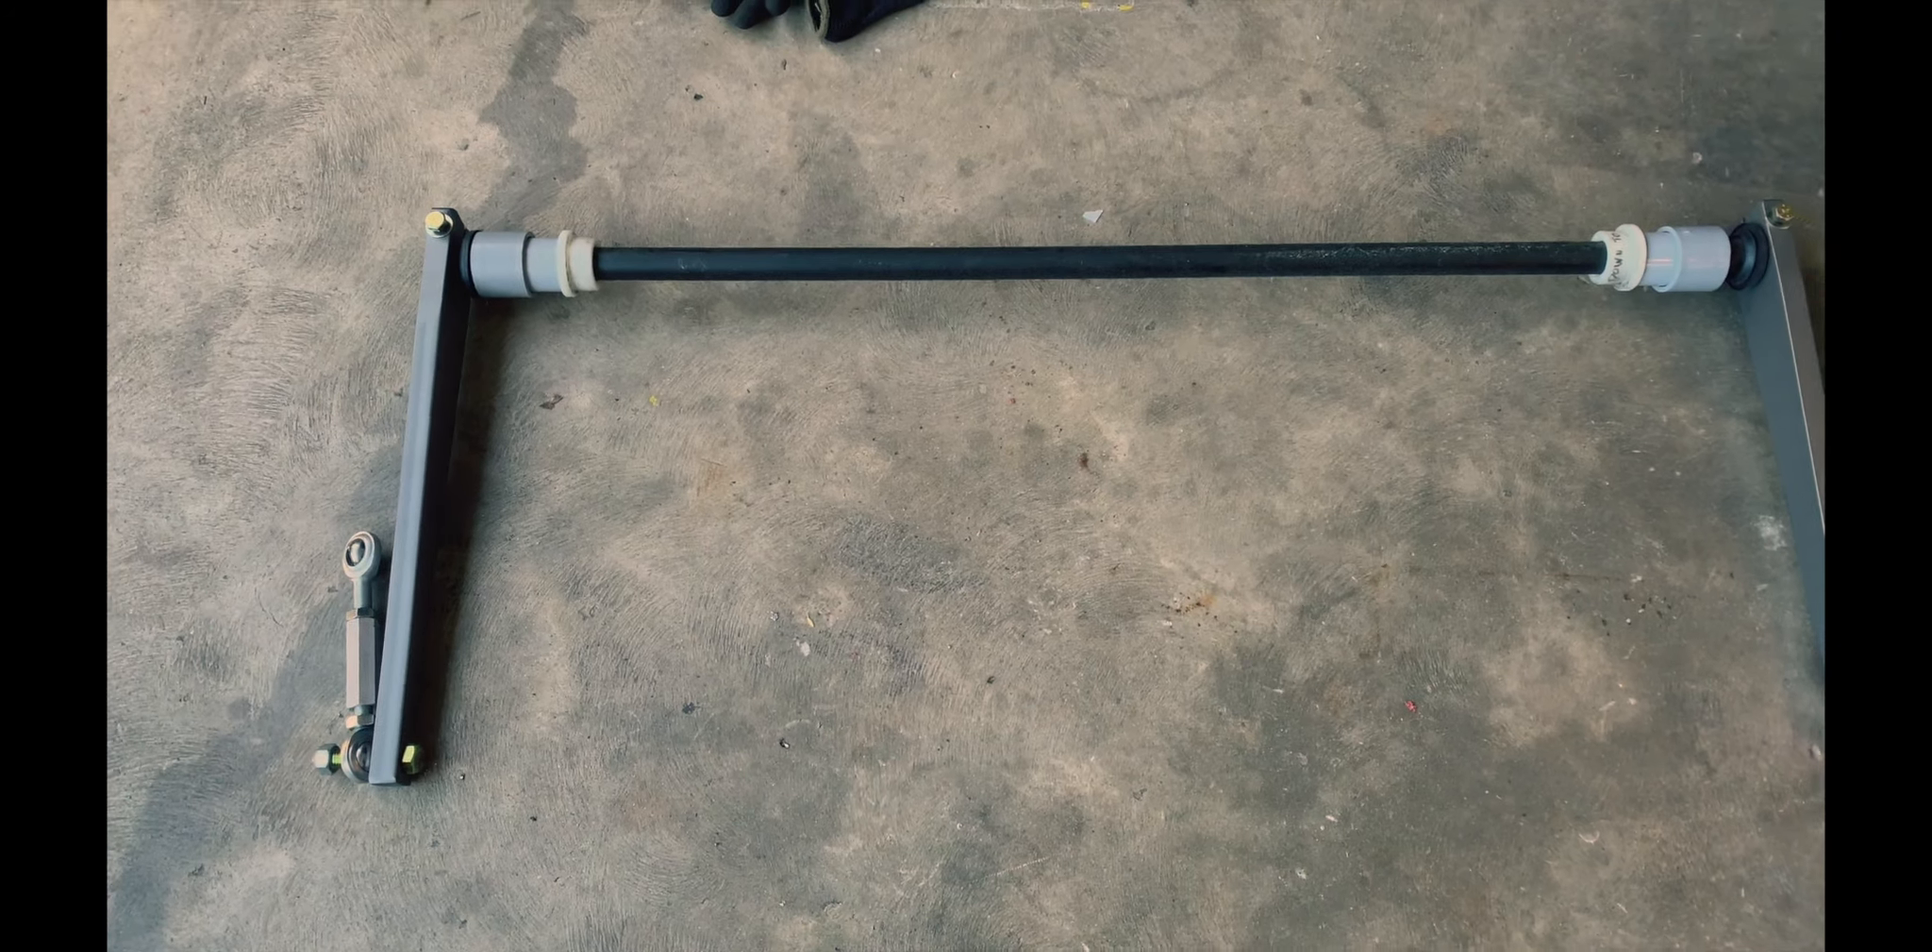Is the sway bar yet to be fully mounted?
Yes.